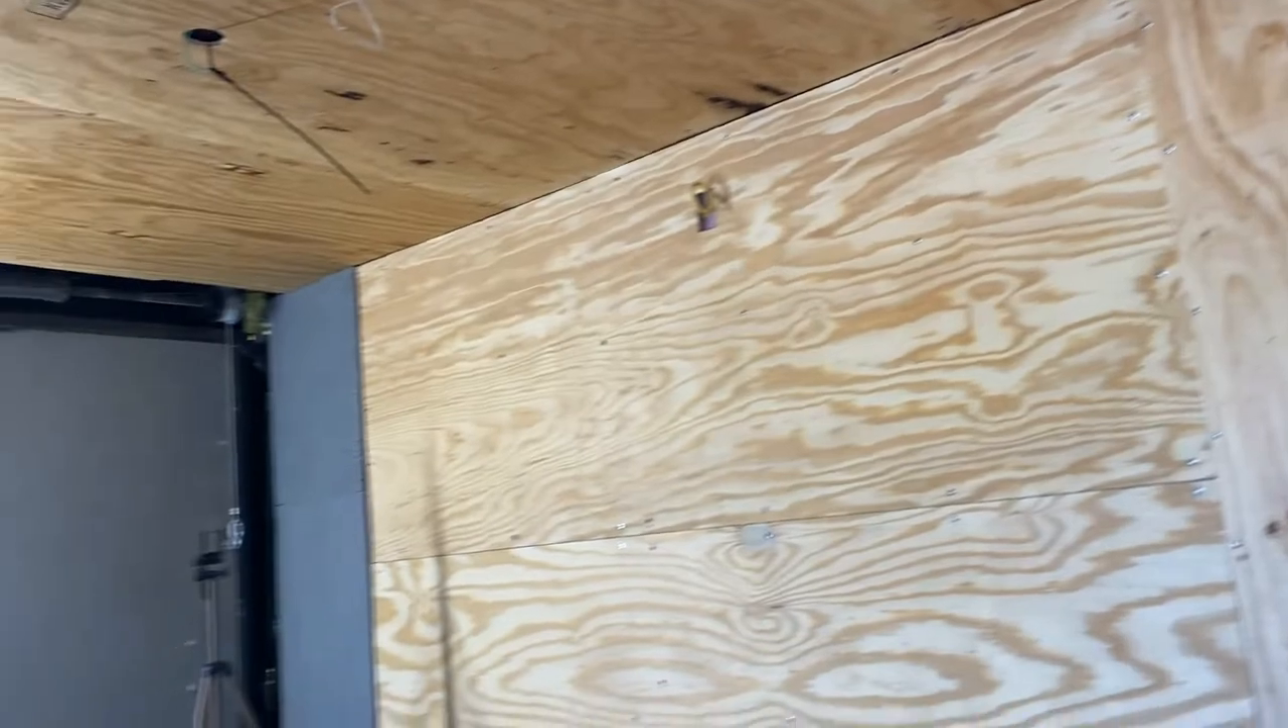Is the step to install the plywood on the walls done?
Yes.